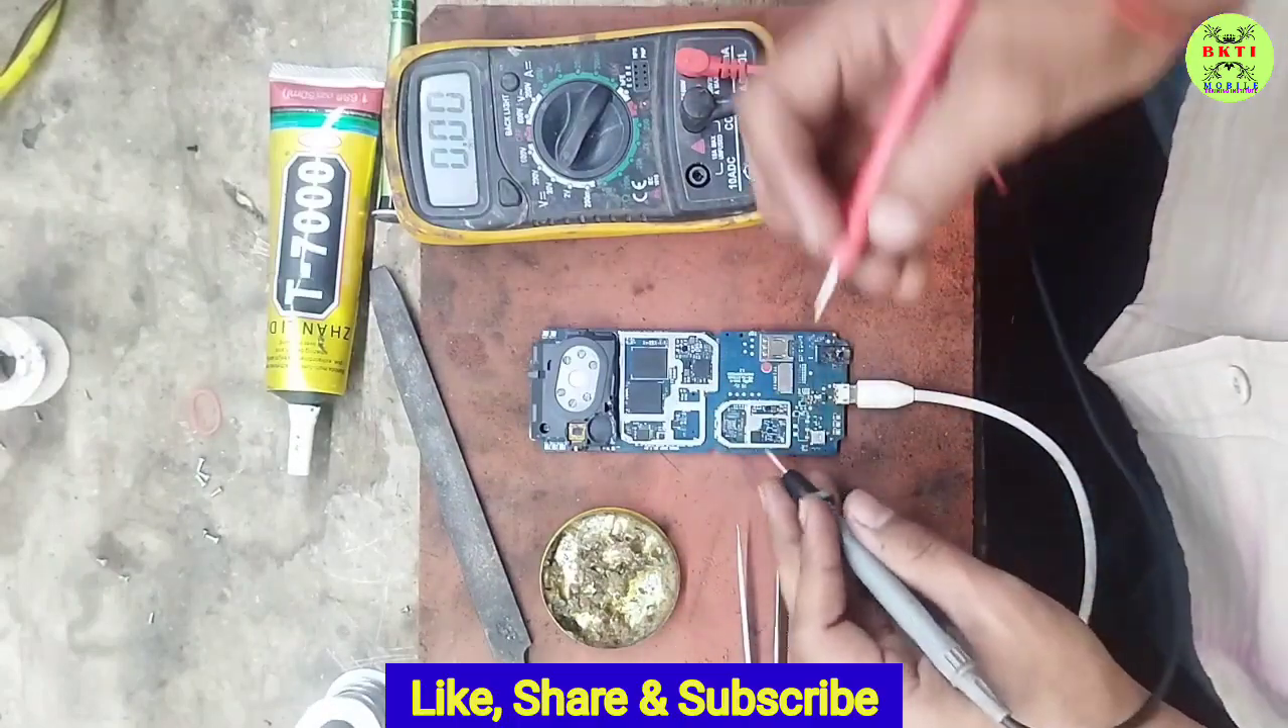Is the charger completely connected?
Yes.